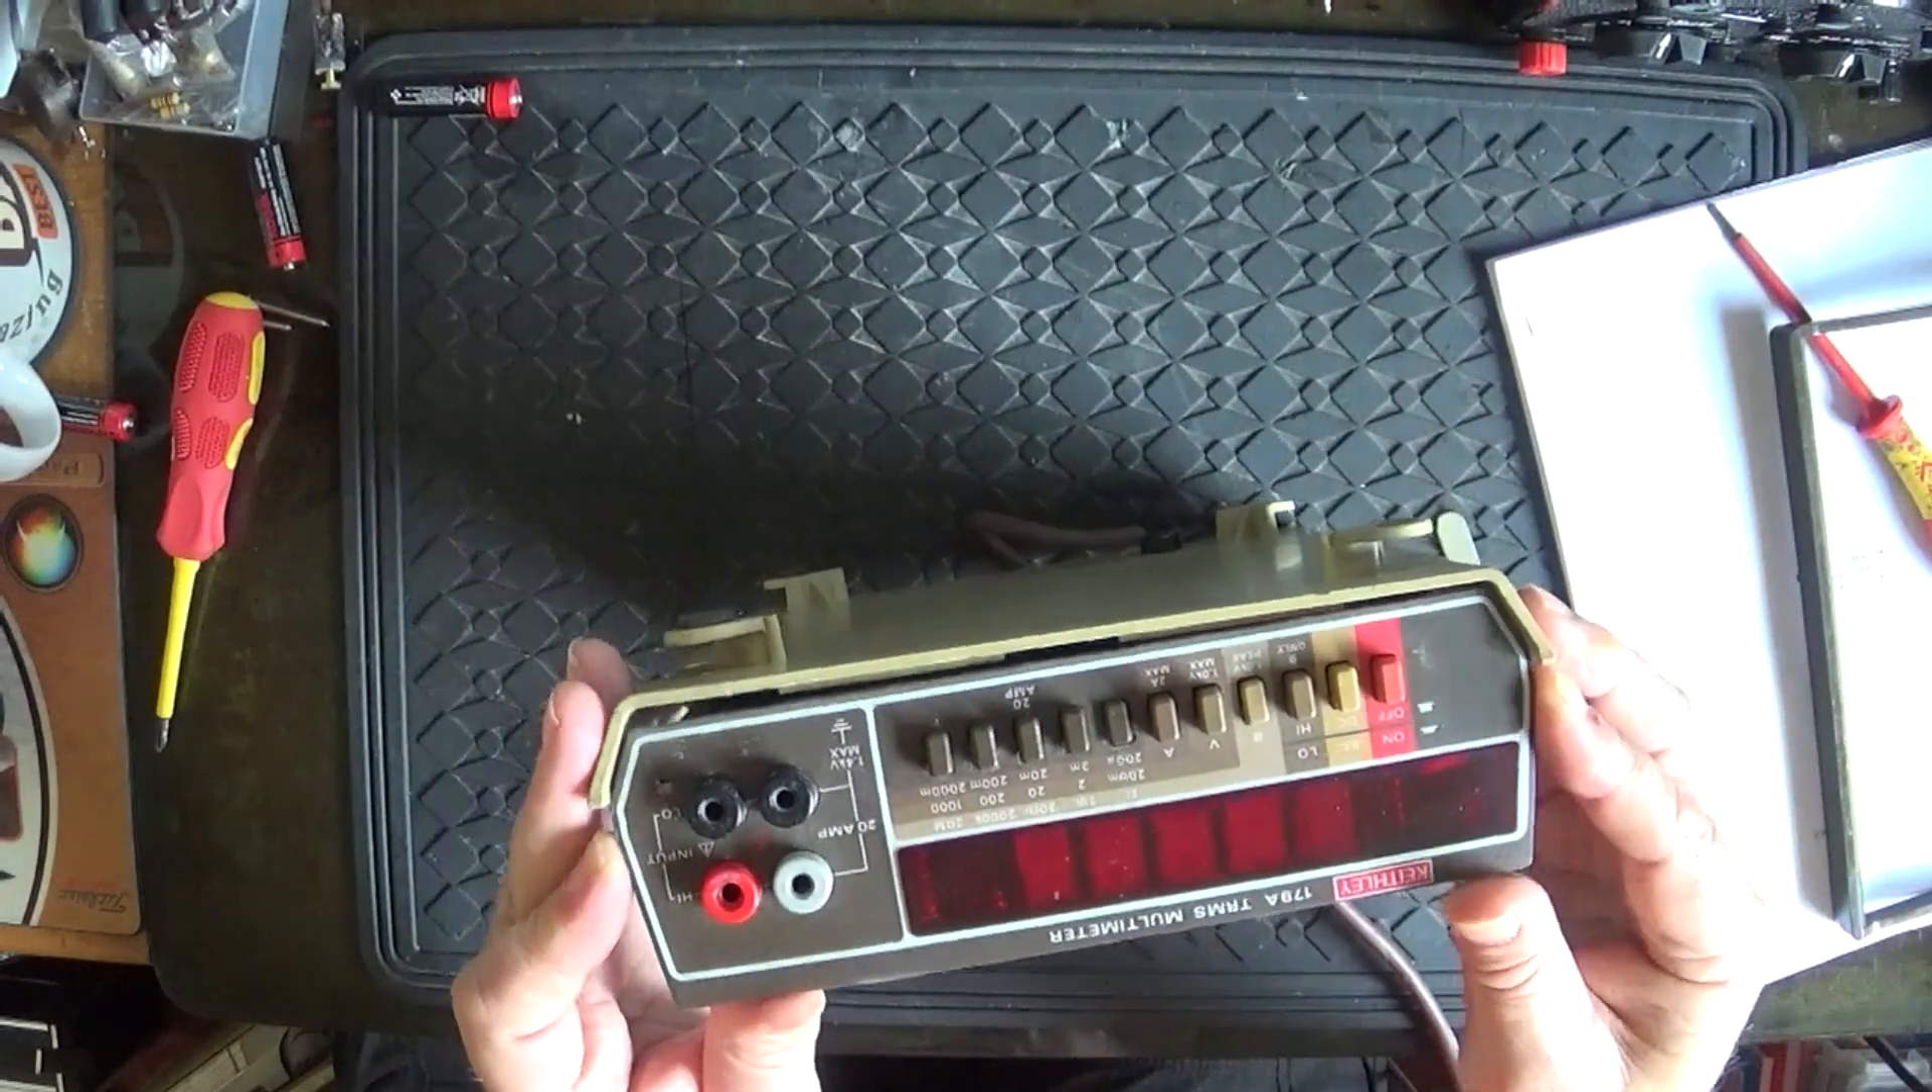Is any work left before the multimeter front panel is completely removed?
Yes.